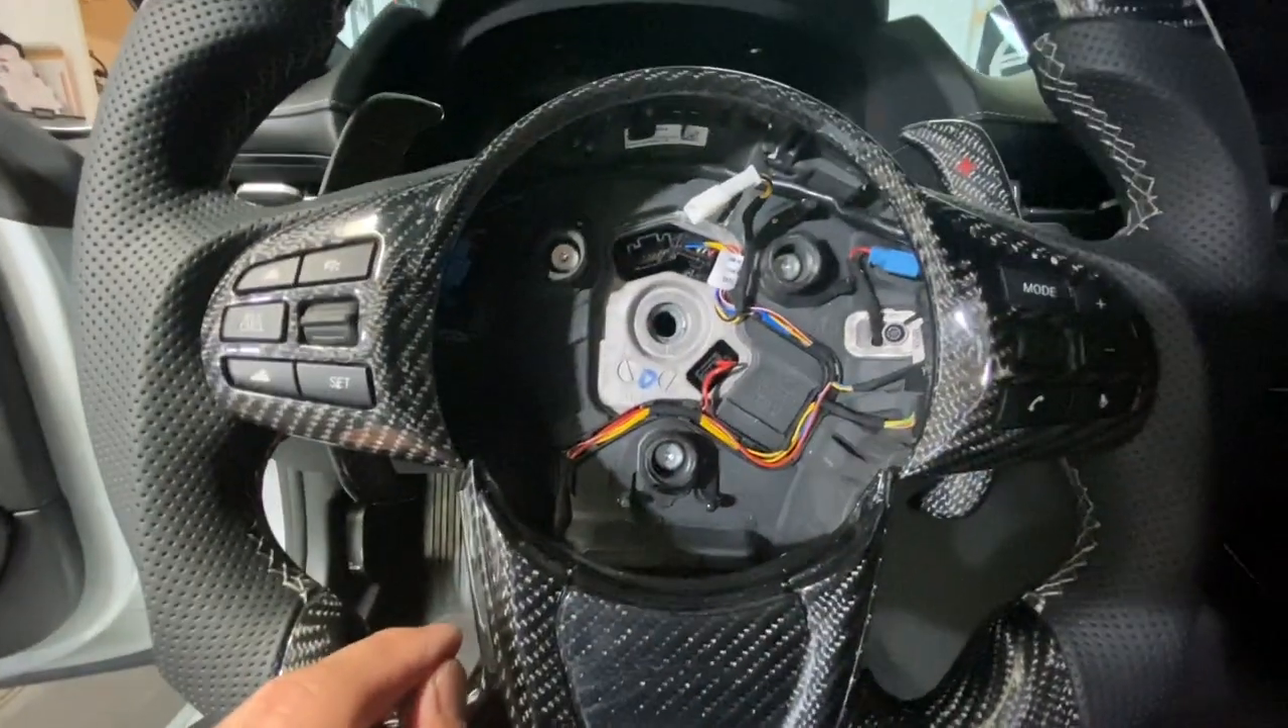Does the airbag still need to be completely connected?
Yes.